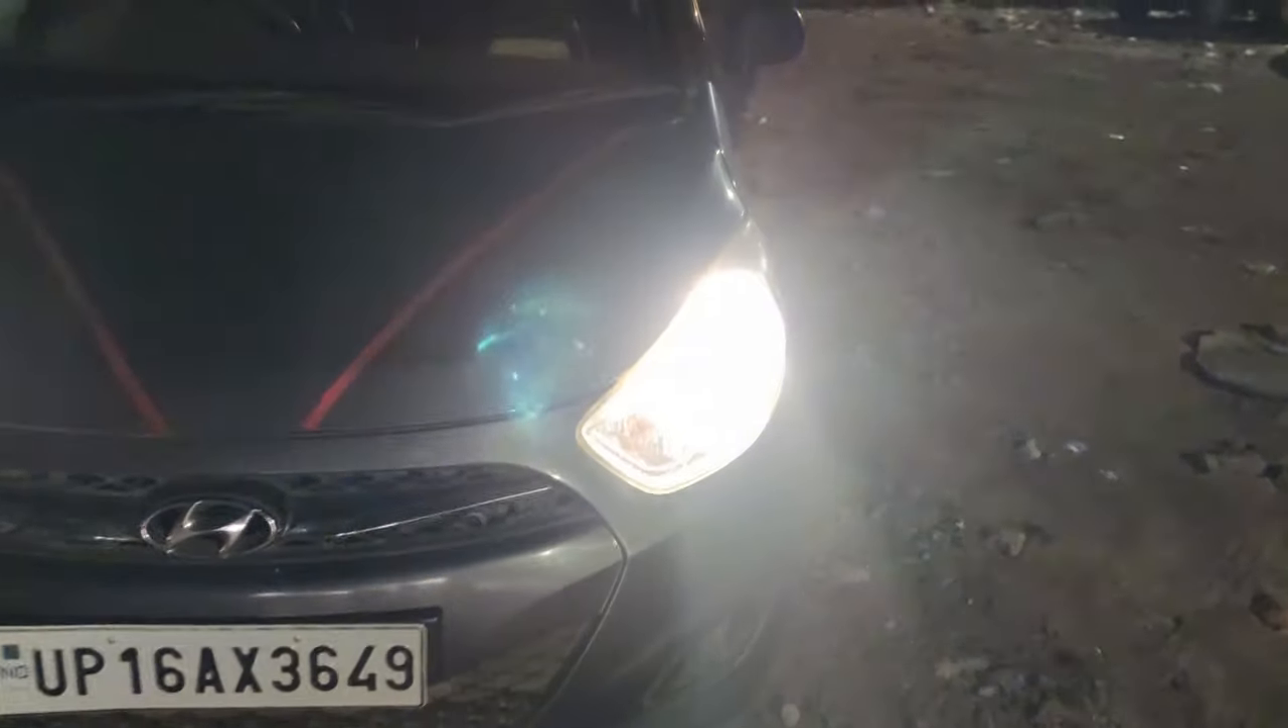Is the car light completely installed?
Yes.